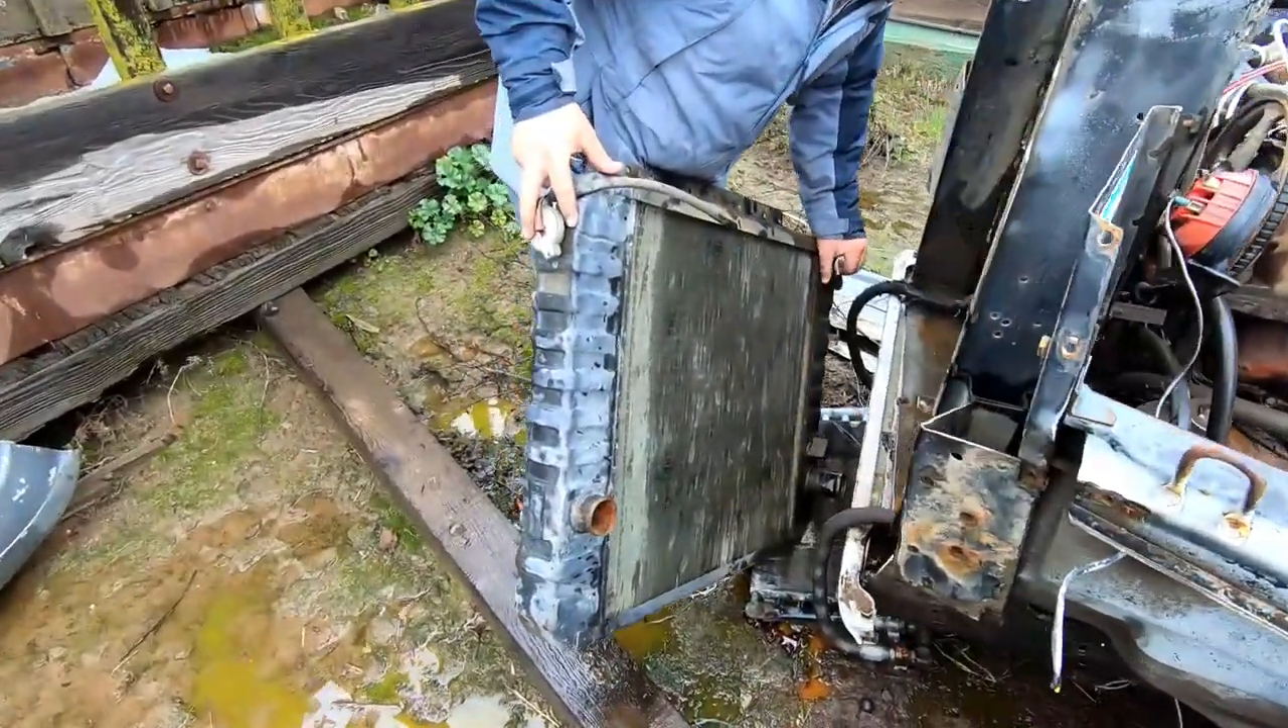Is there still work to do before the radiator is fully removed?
No.